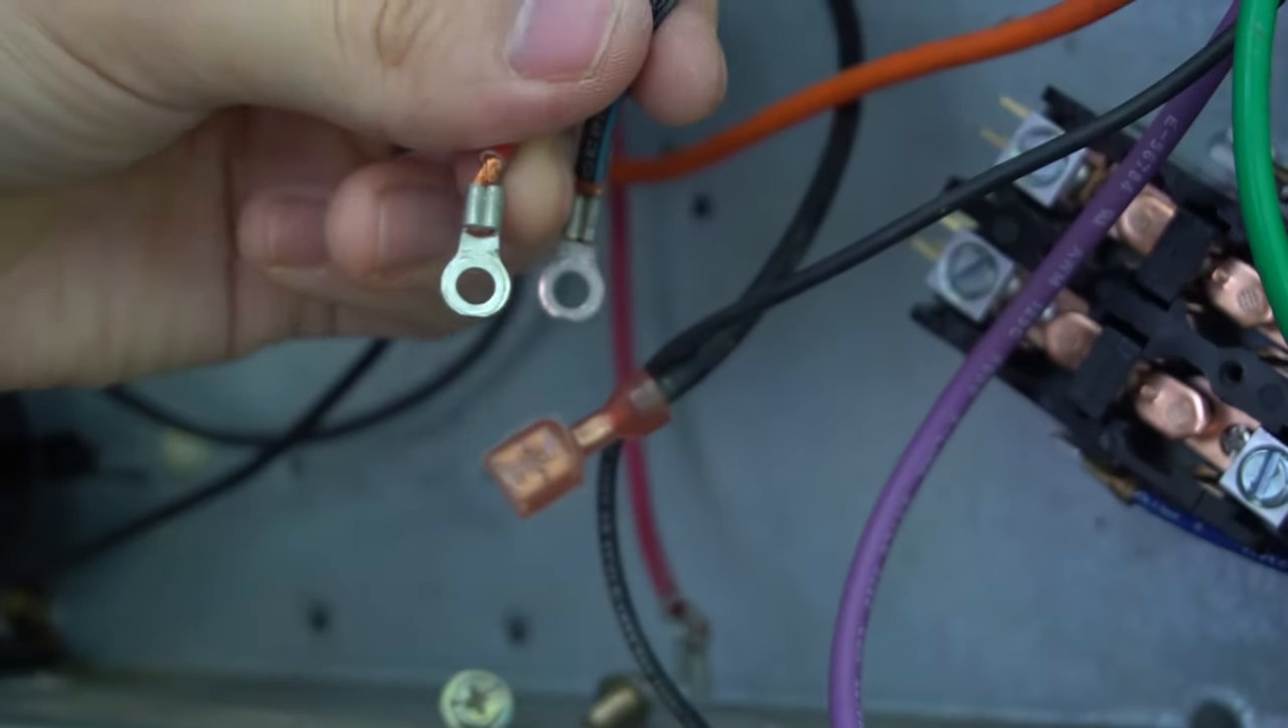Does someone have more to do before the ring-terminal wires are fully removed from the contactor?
No.